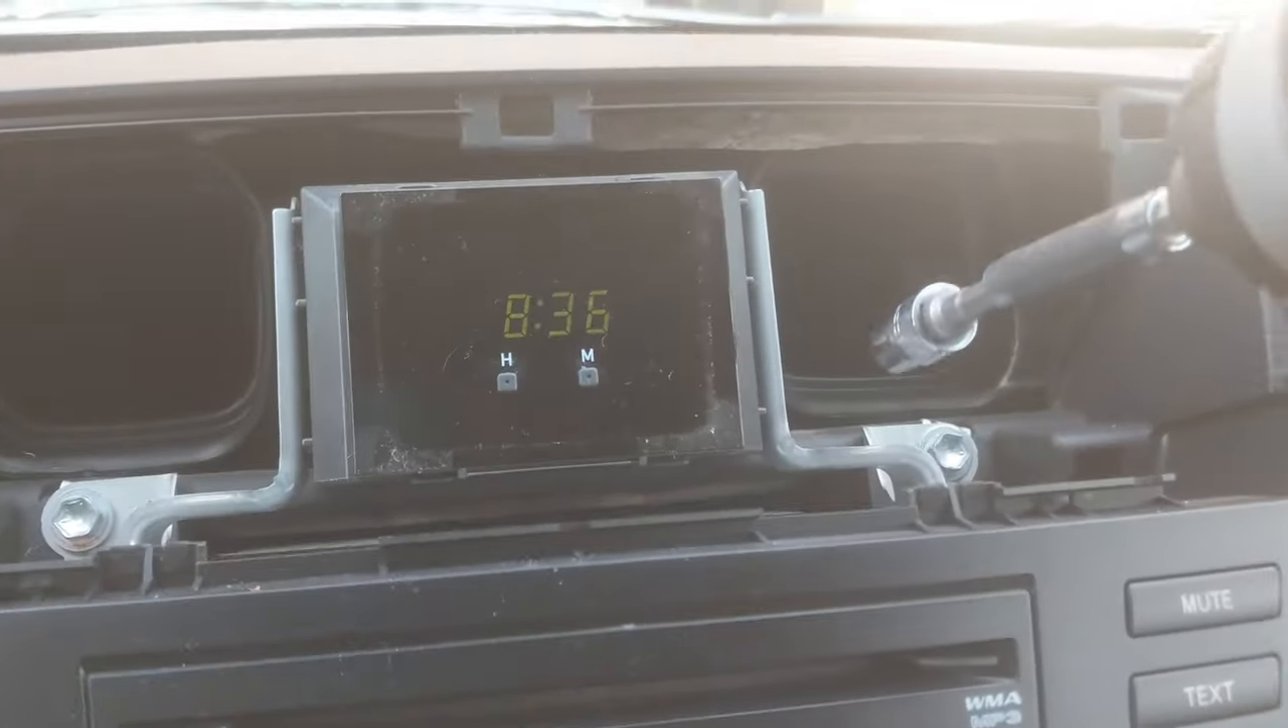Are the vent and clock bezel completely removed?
Yes.